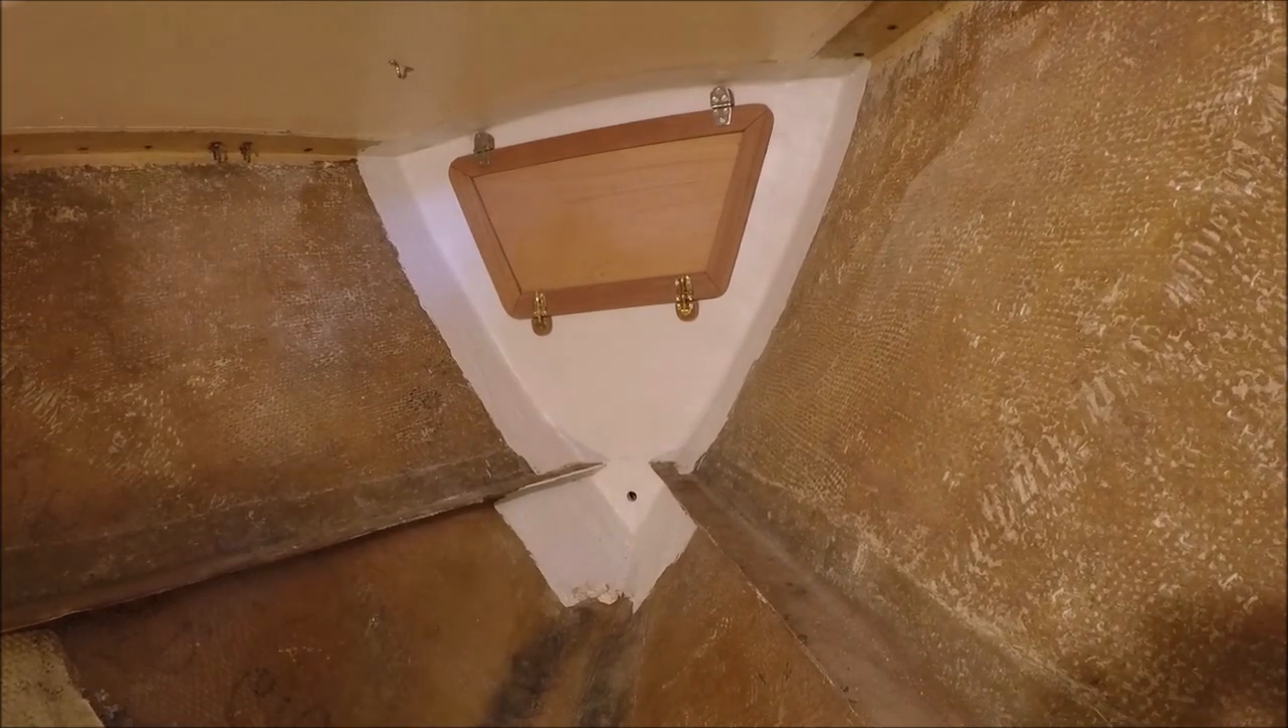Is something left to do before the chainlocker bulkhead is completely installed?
No.